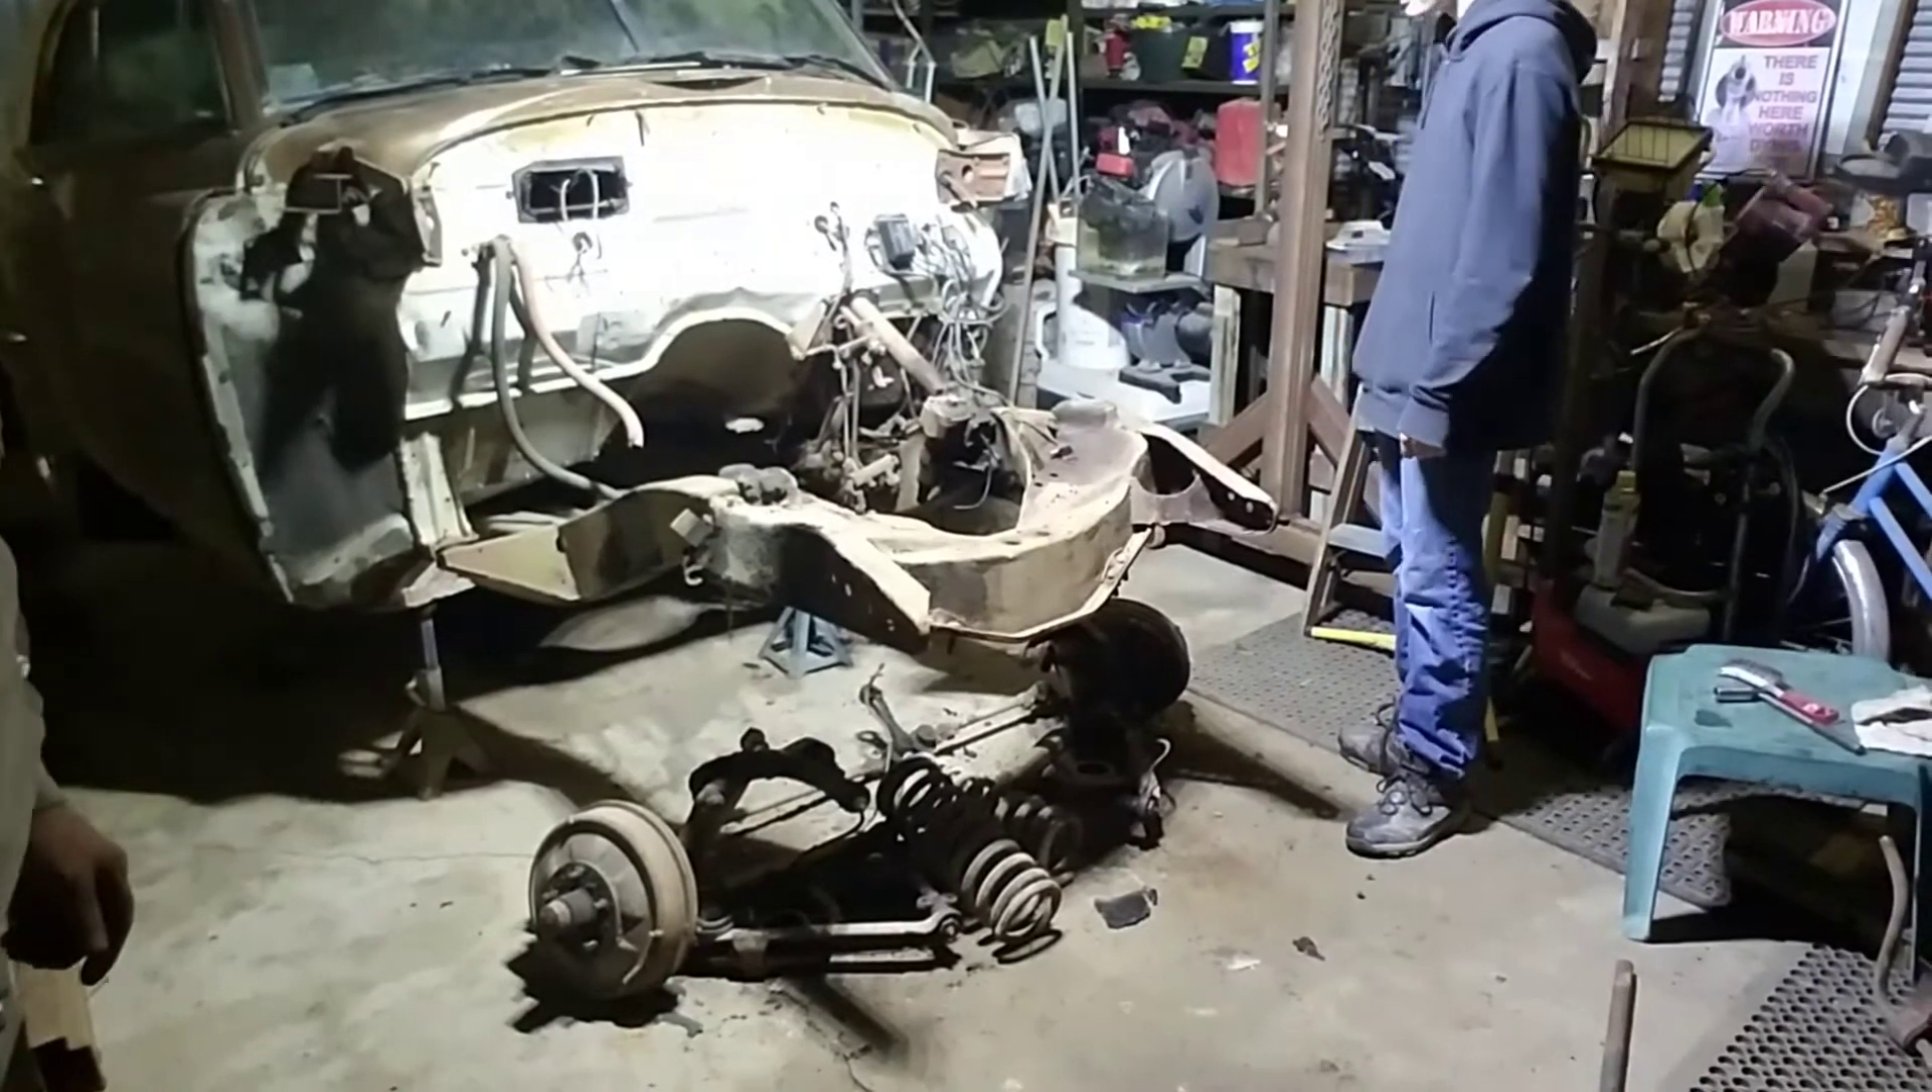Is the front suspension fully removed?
Yes.